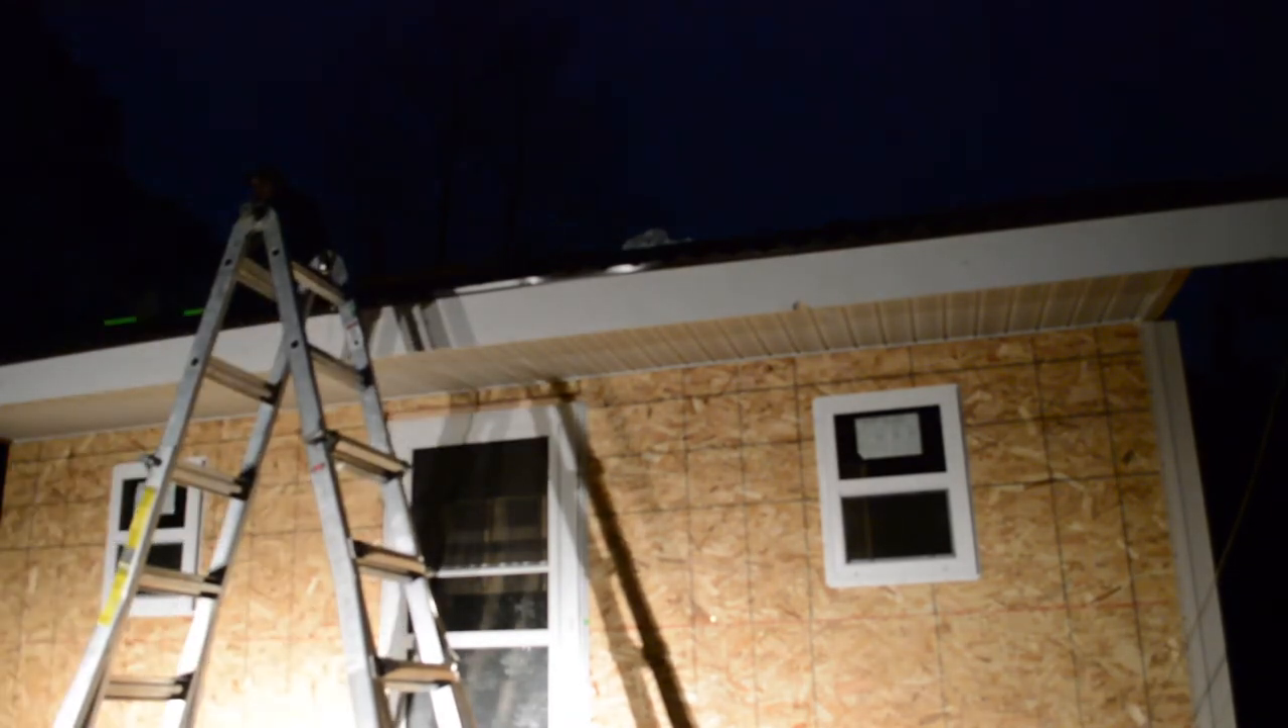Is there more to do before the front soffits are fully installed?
No.